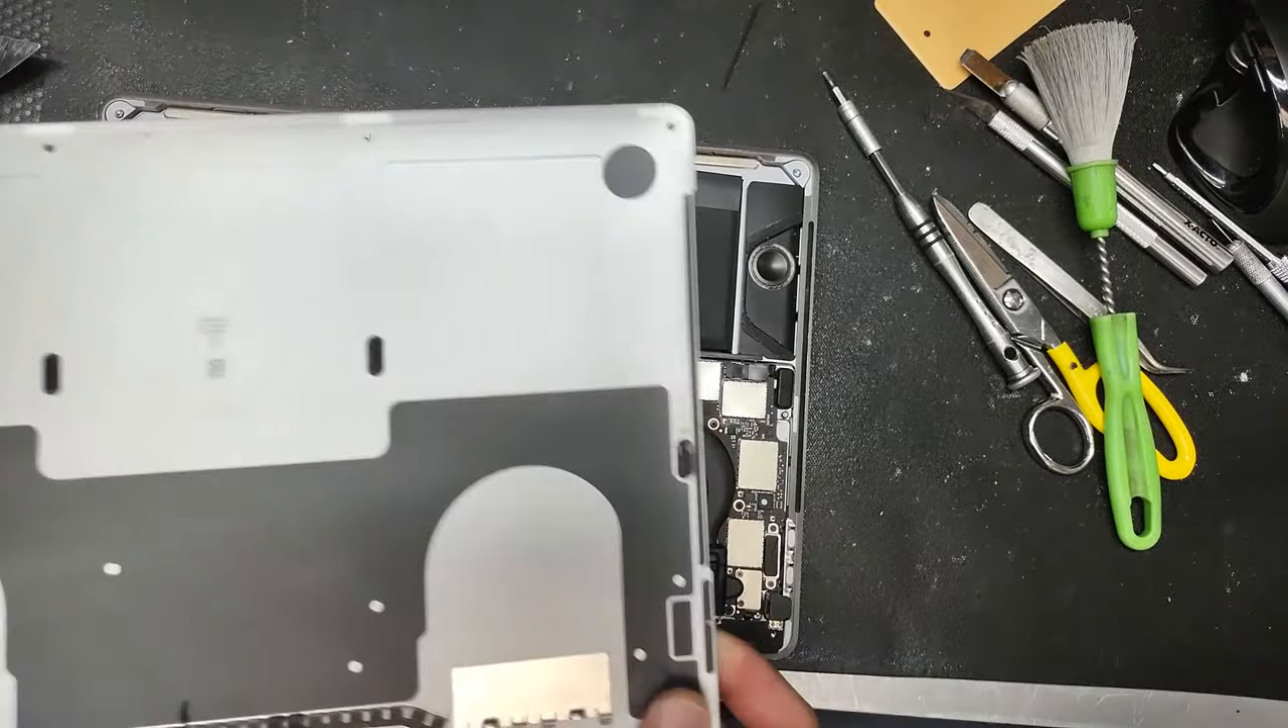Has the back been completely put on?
No.